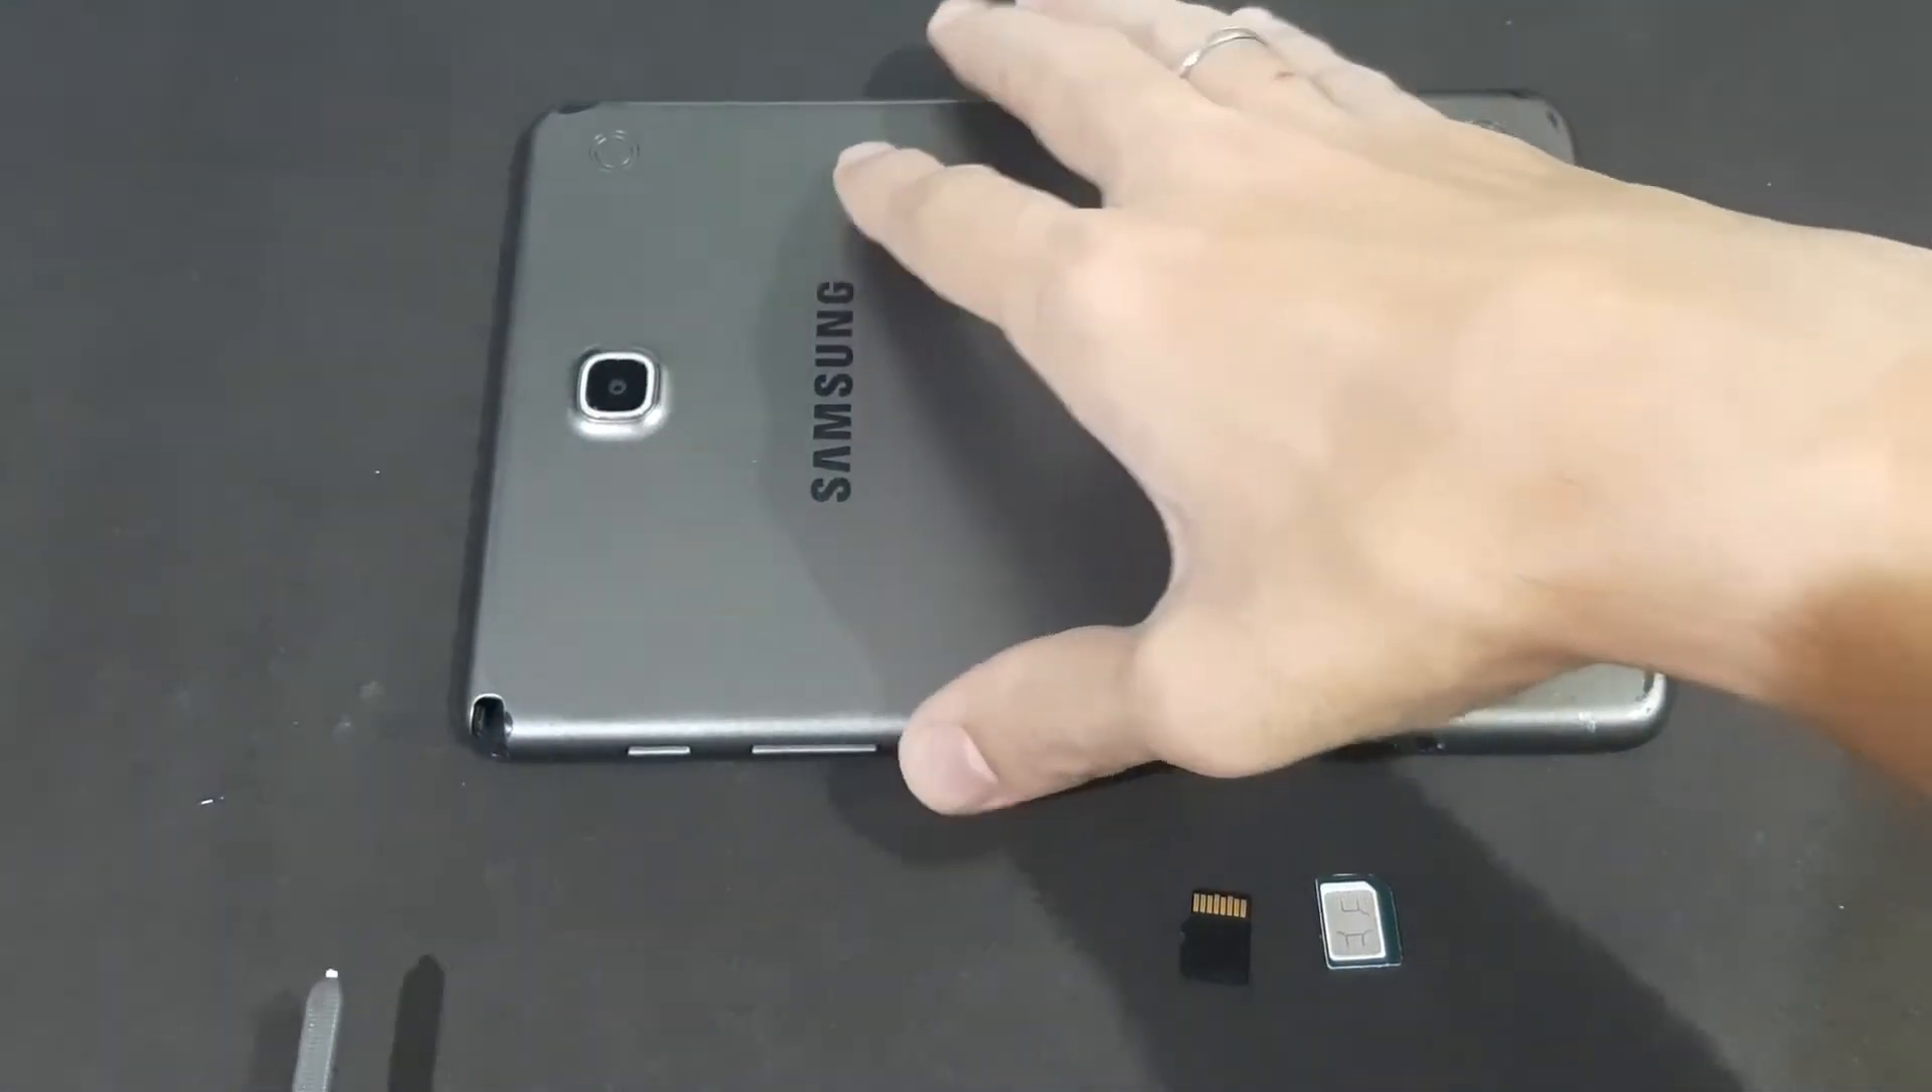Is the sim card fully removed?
Yes.